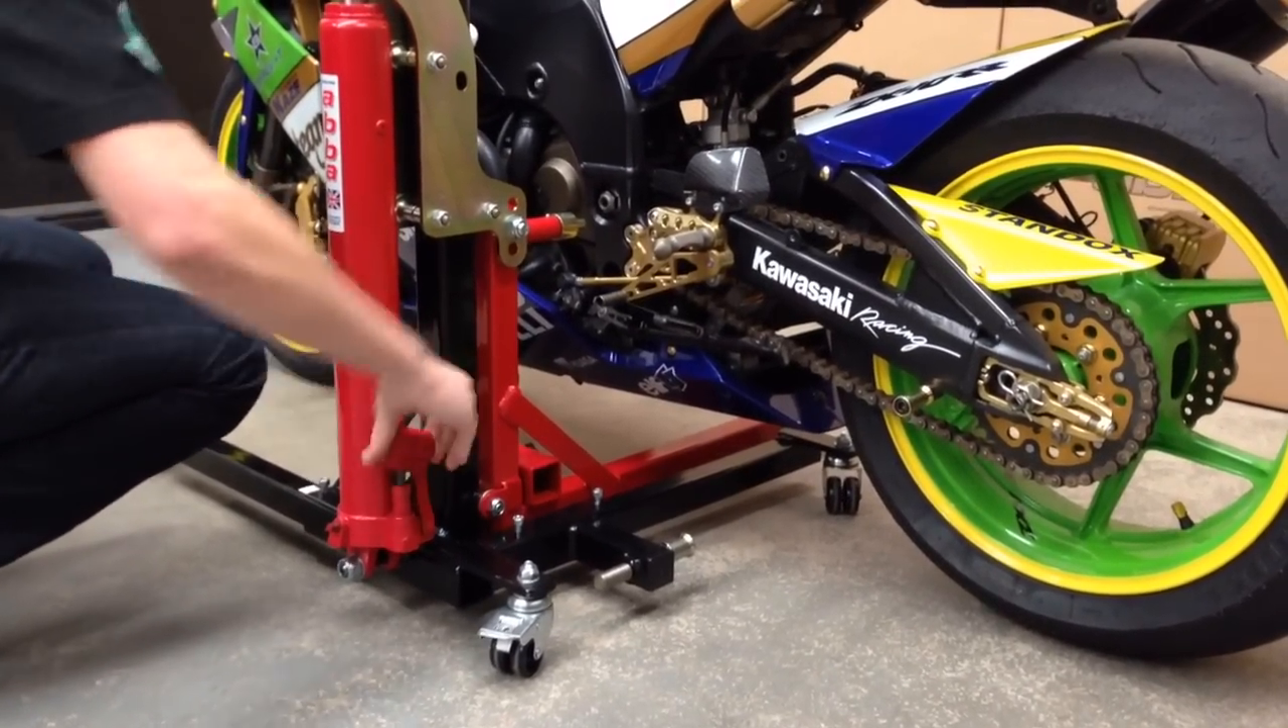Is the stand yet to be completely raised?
Yes.